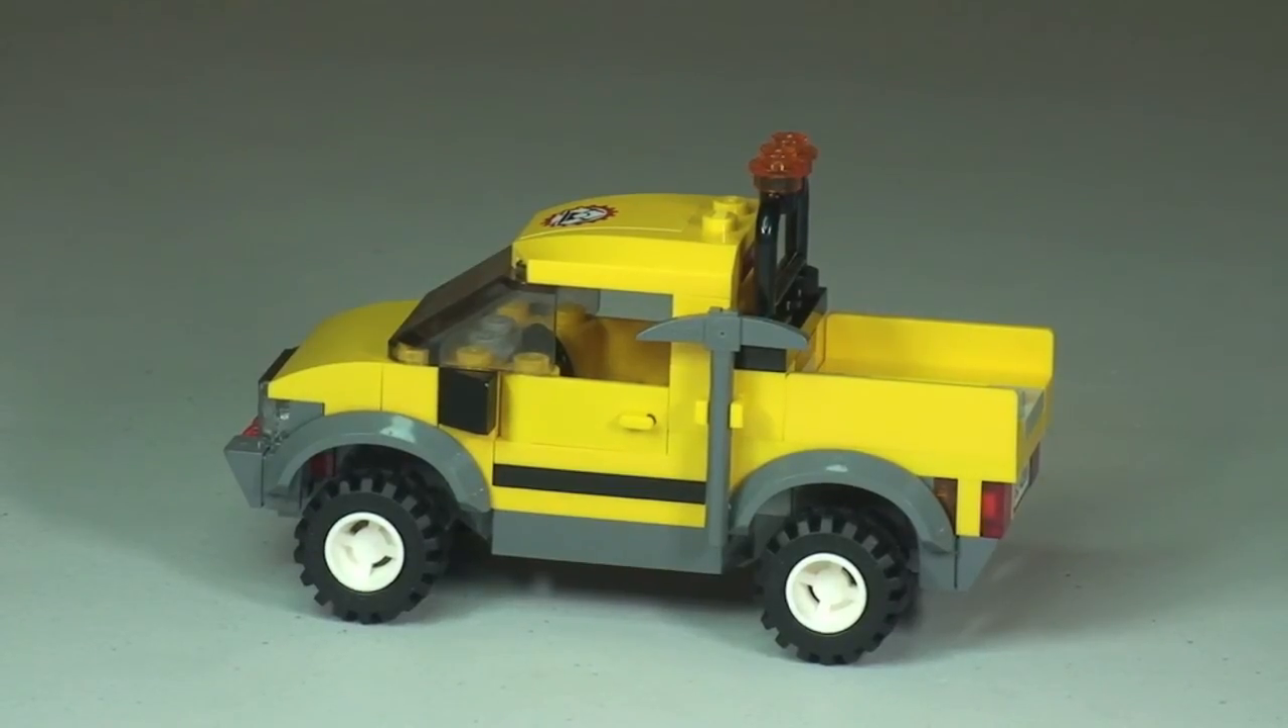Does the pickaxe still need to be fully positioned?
No.